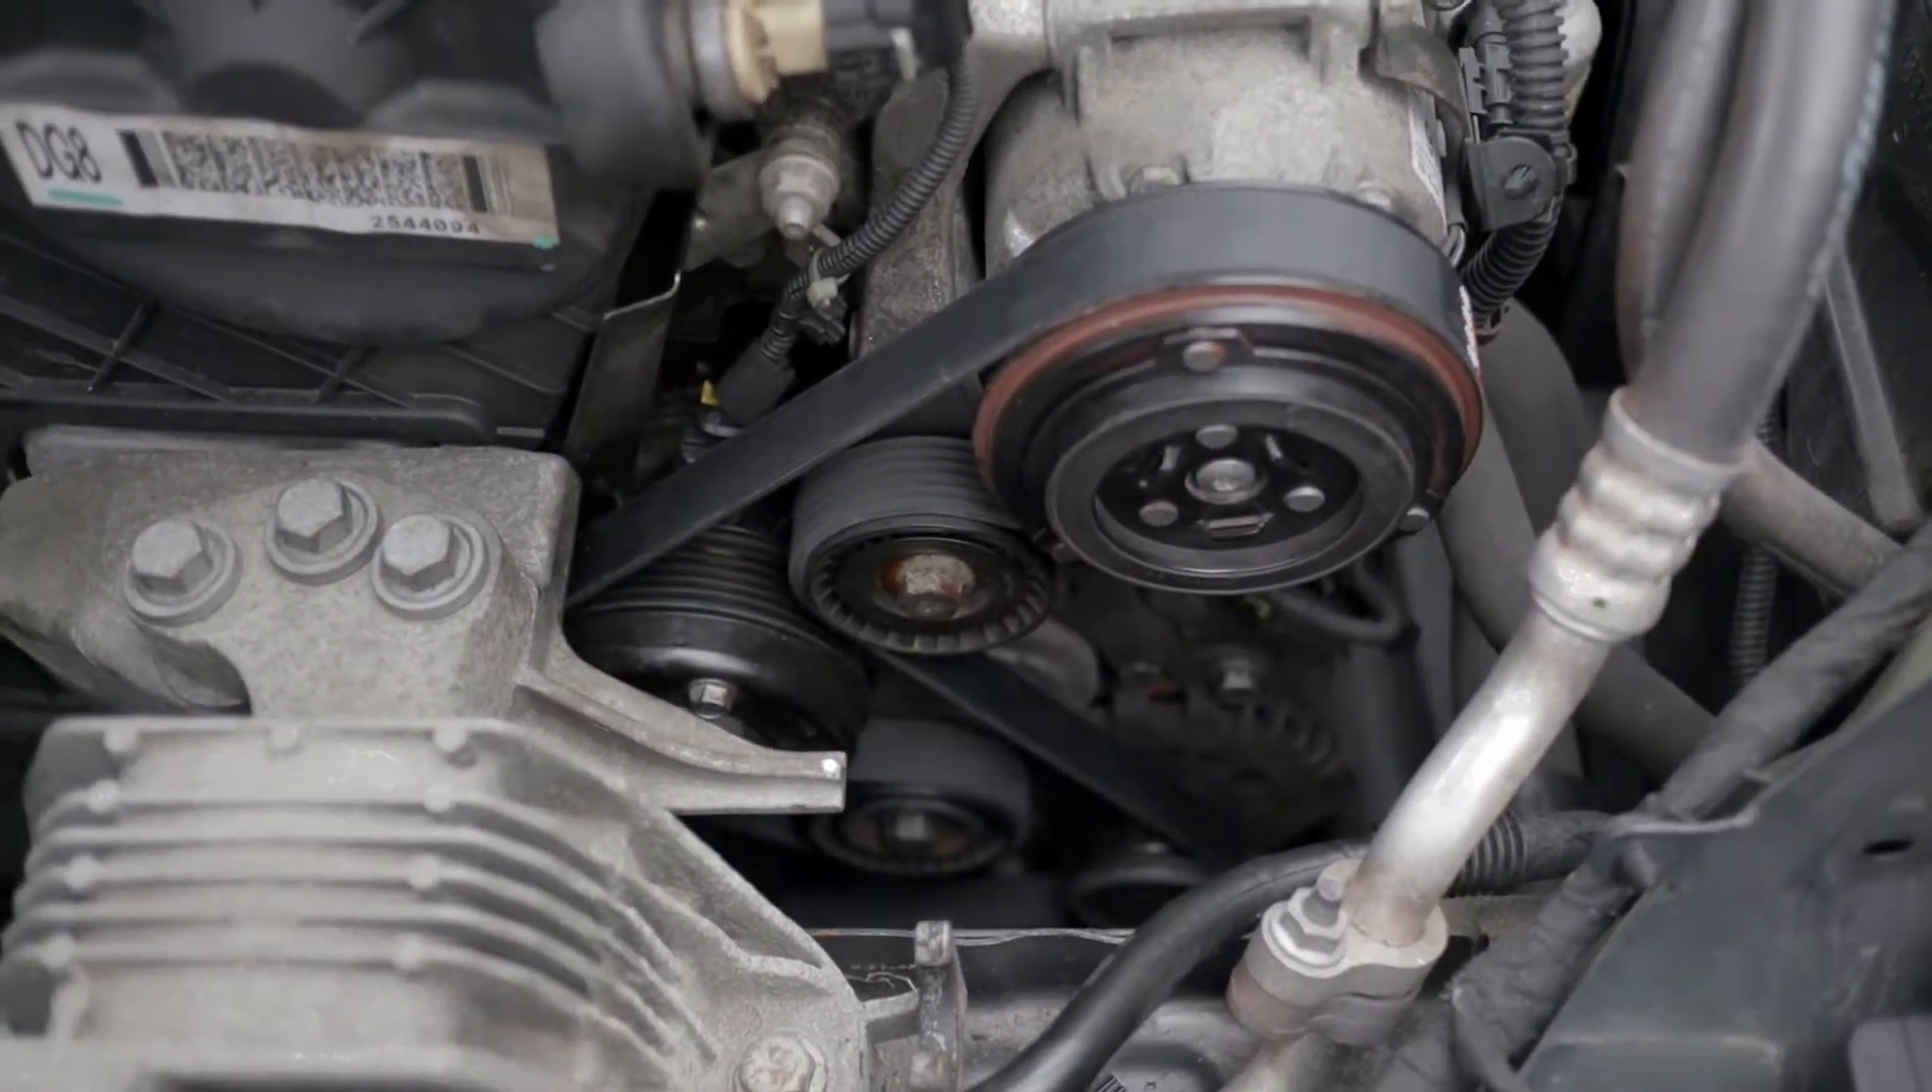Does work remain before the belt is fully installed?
No.